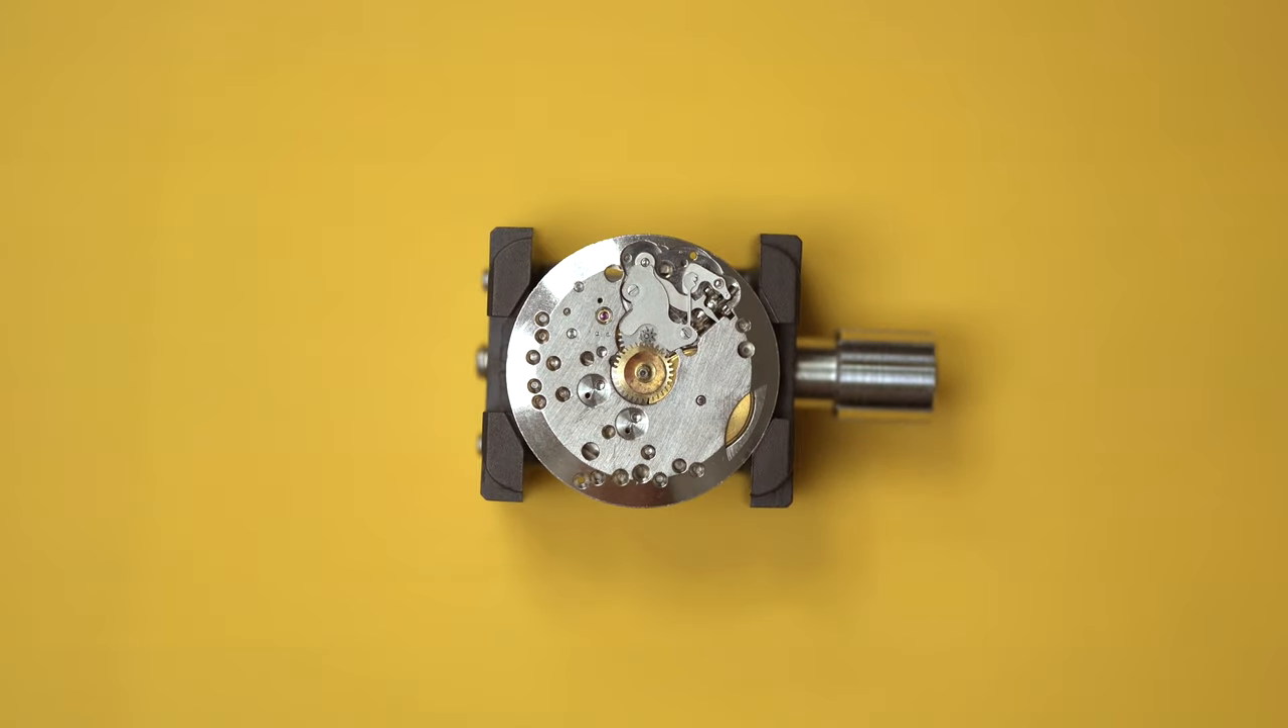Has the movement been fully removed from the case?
Yes.